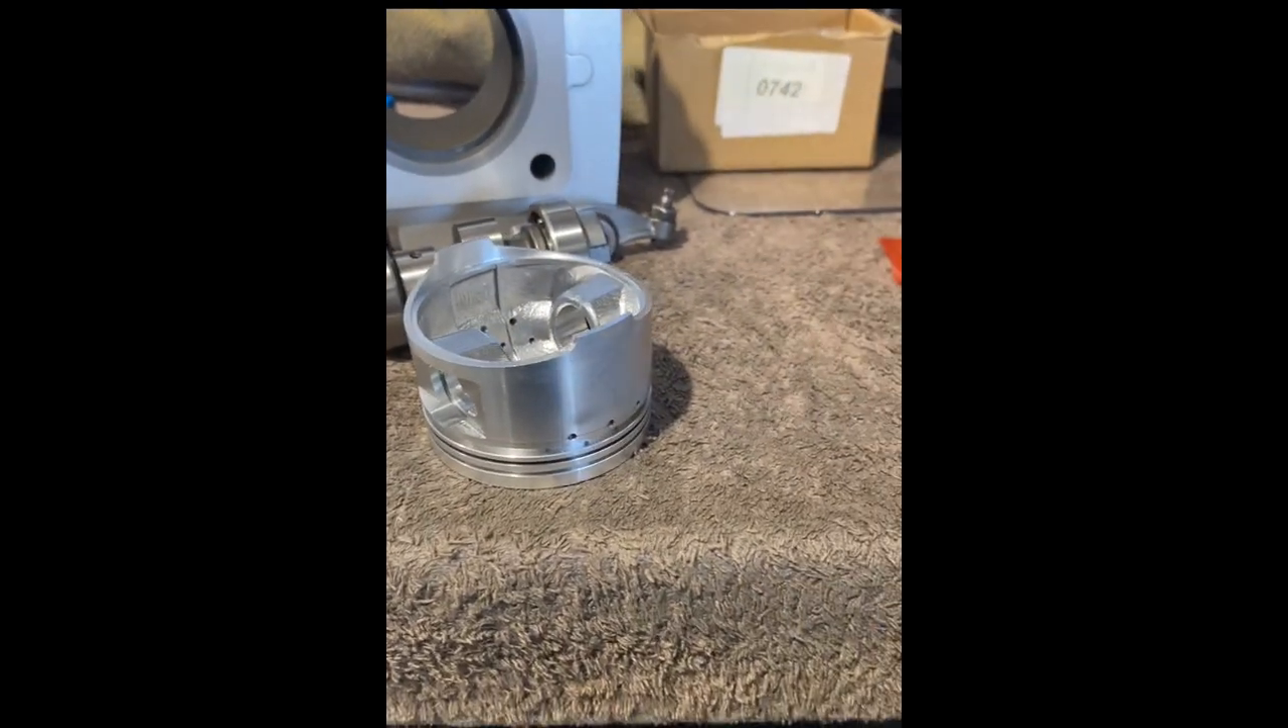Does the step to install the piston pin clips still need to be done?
Yes.